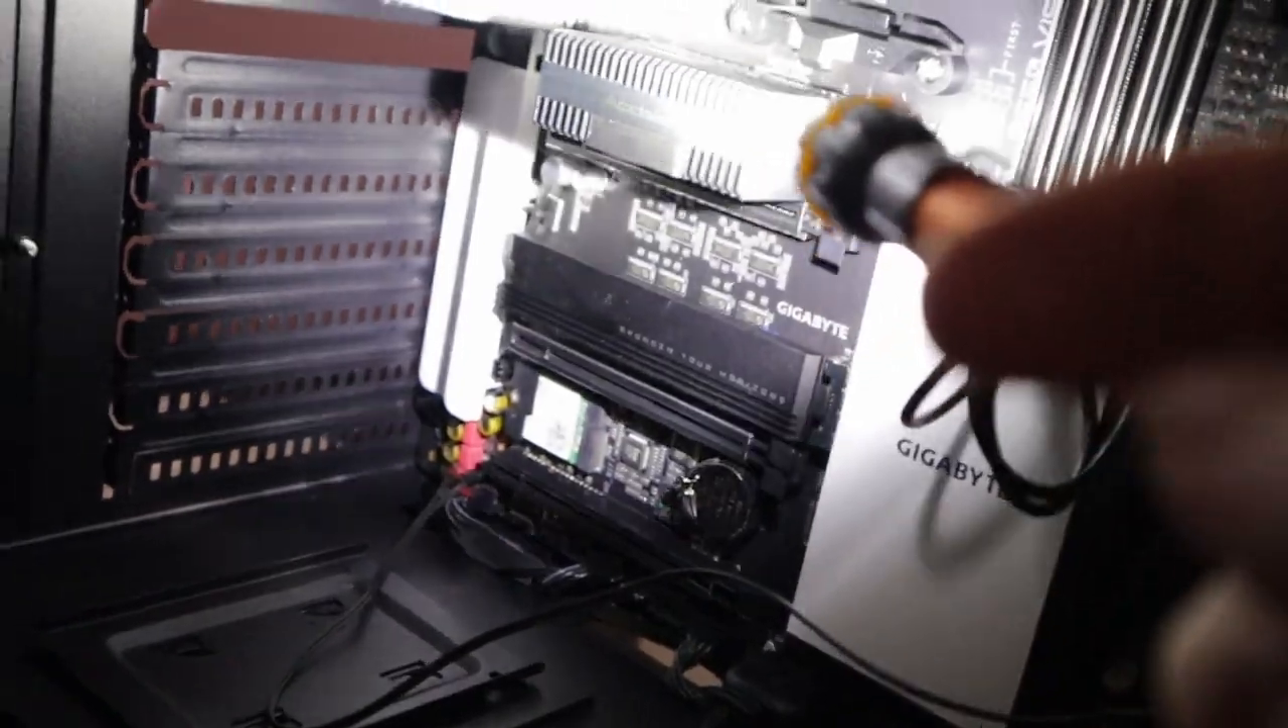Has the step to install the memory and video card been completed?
No.